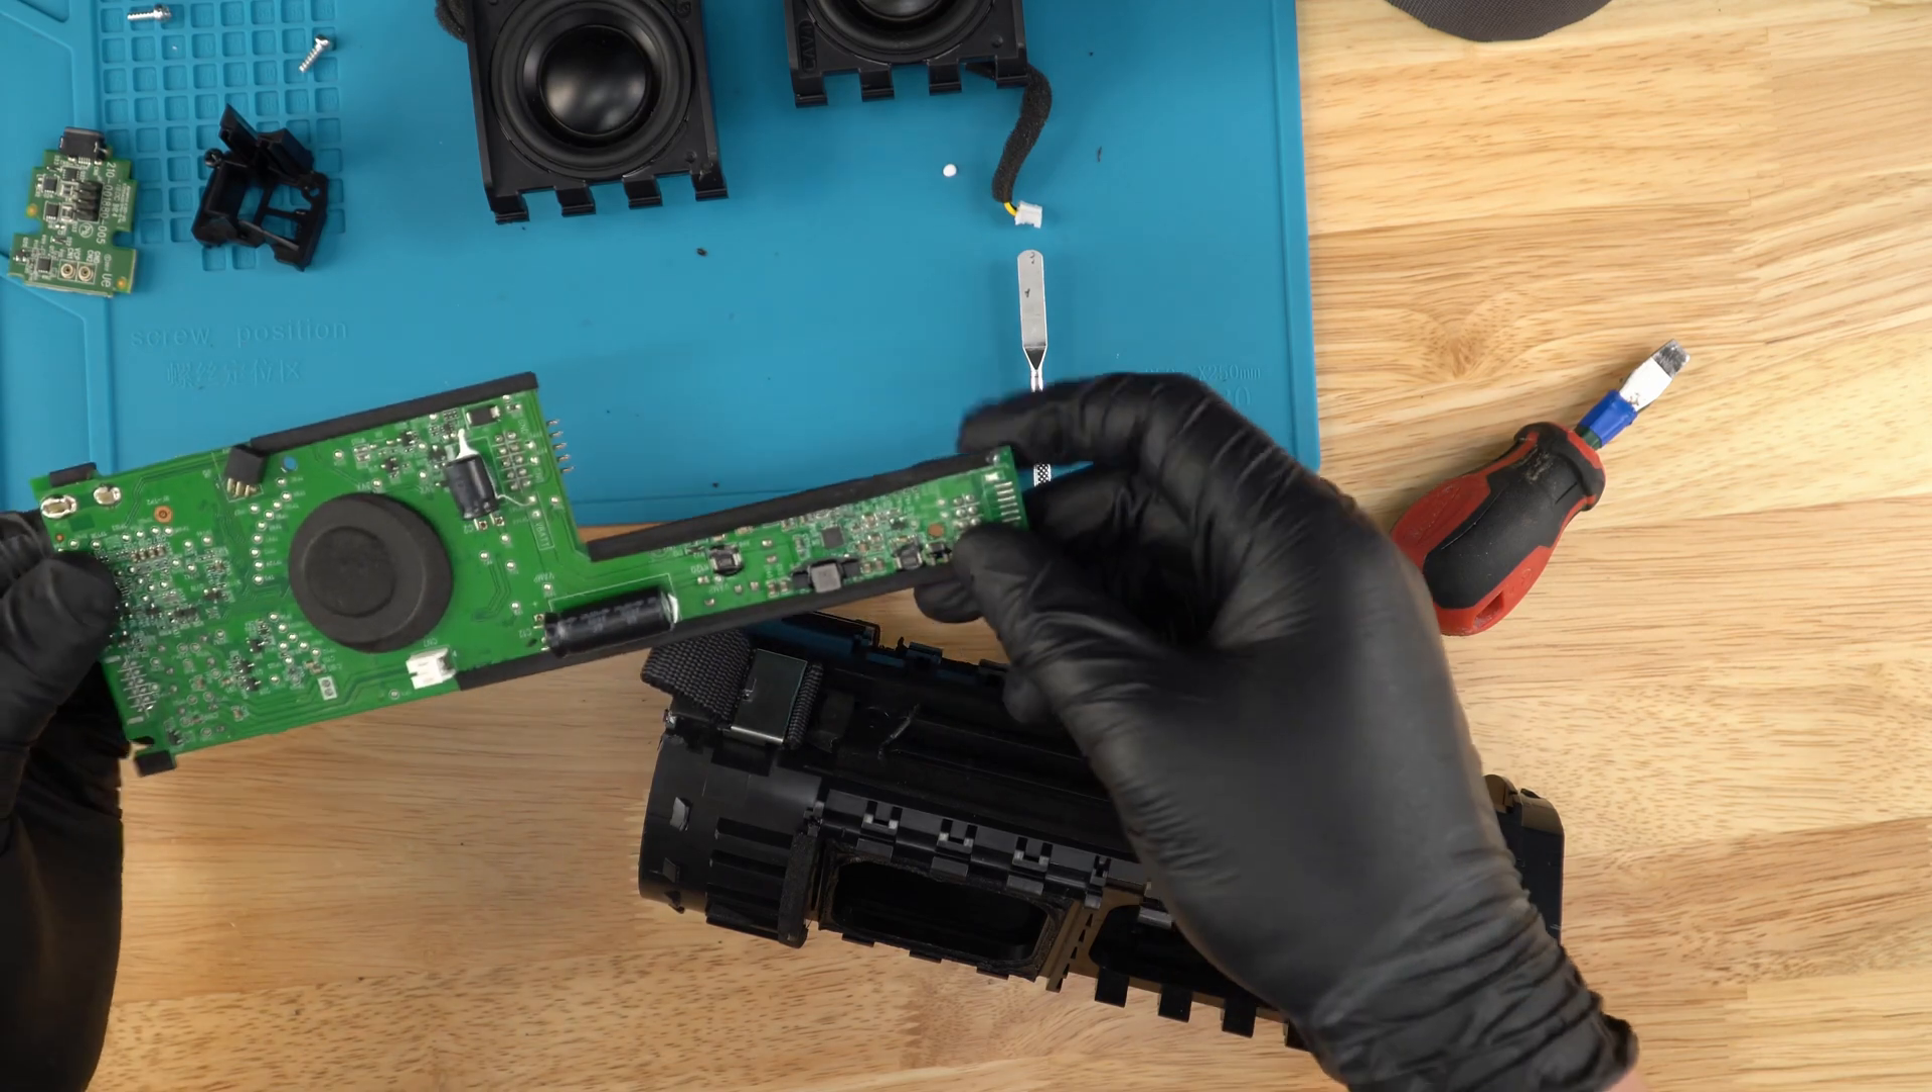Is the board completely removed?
Yes.